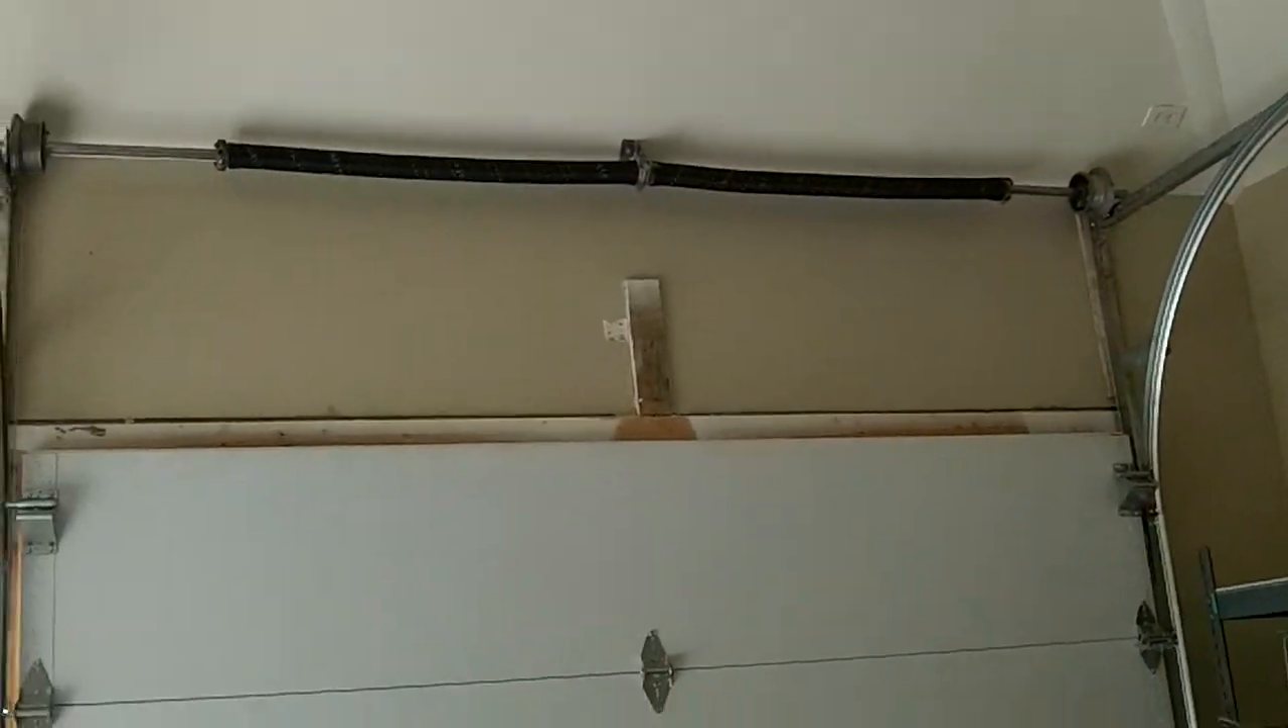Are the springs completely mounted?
Yes.